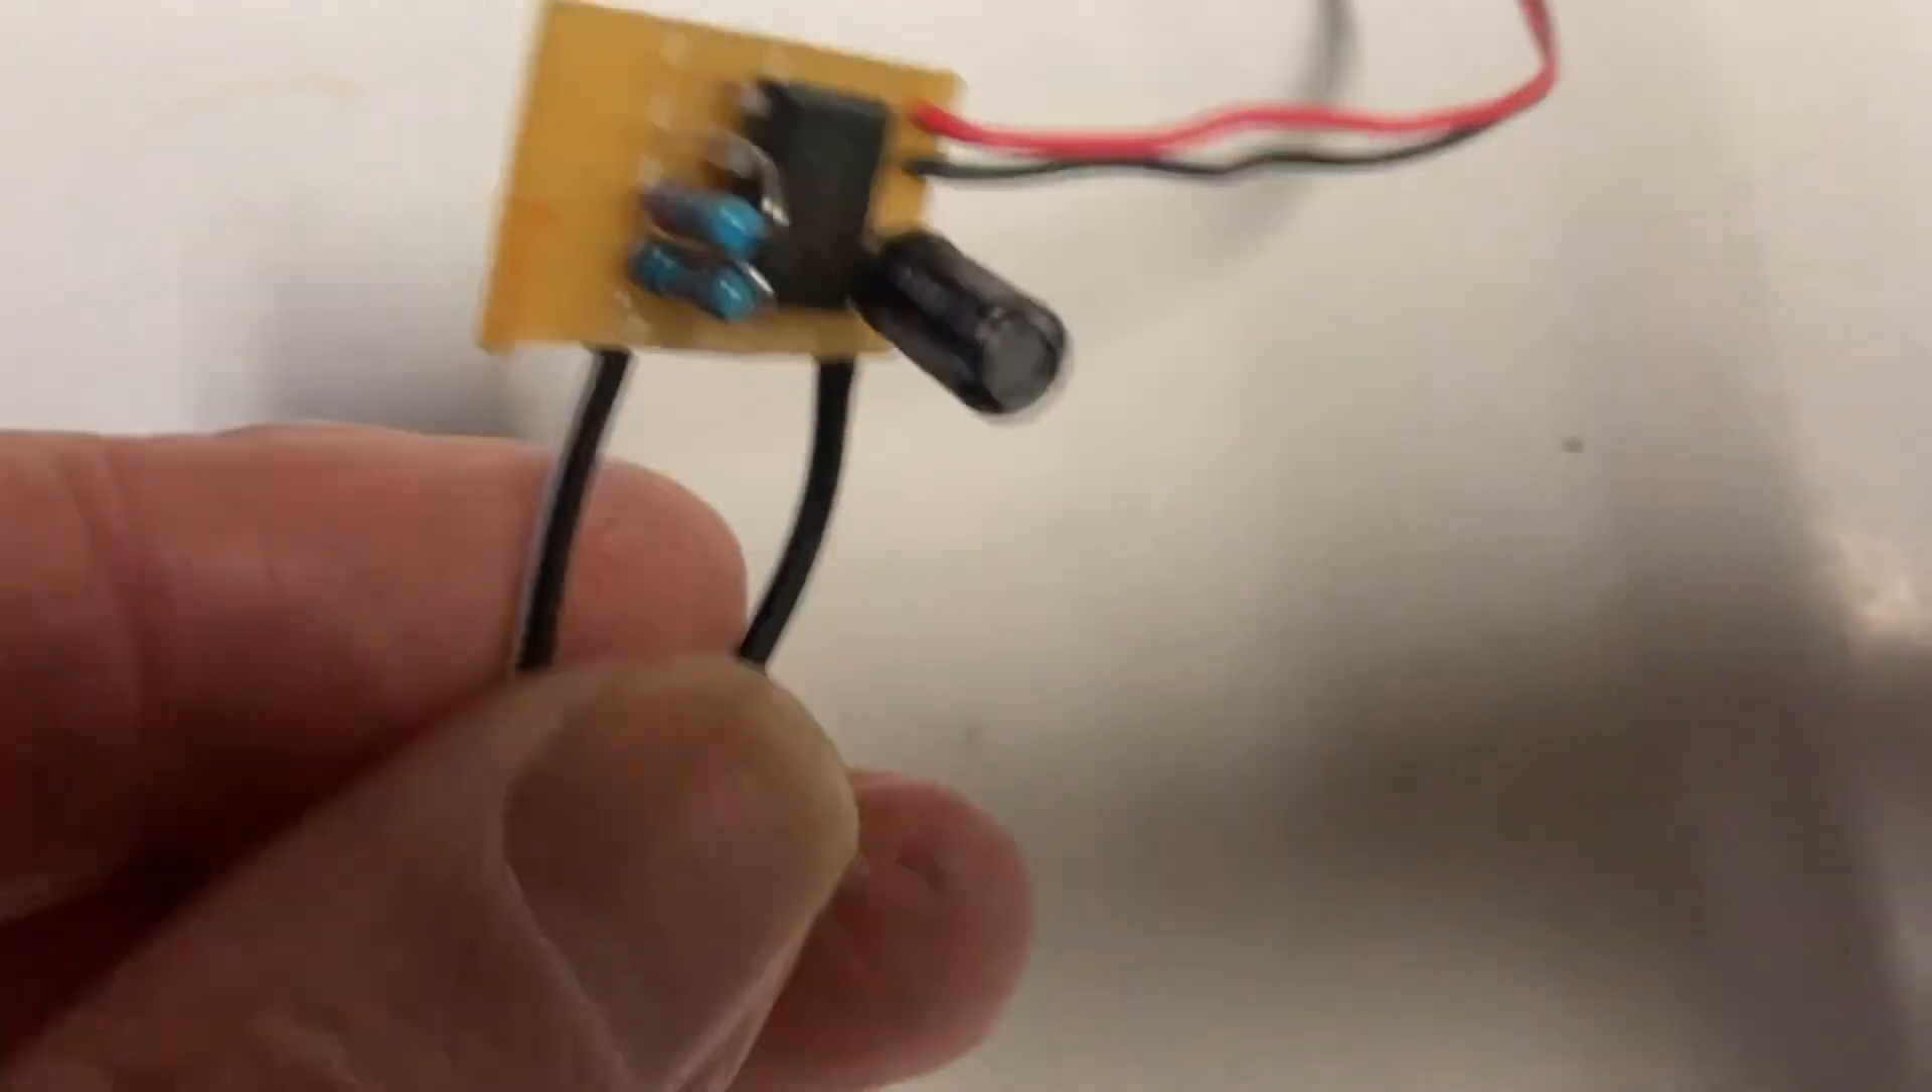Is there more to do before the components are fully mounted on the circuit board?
No.